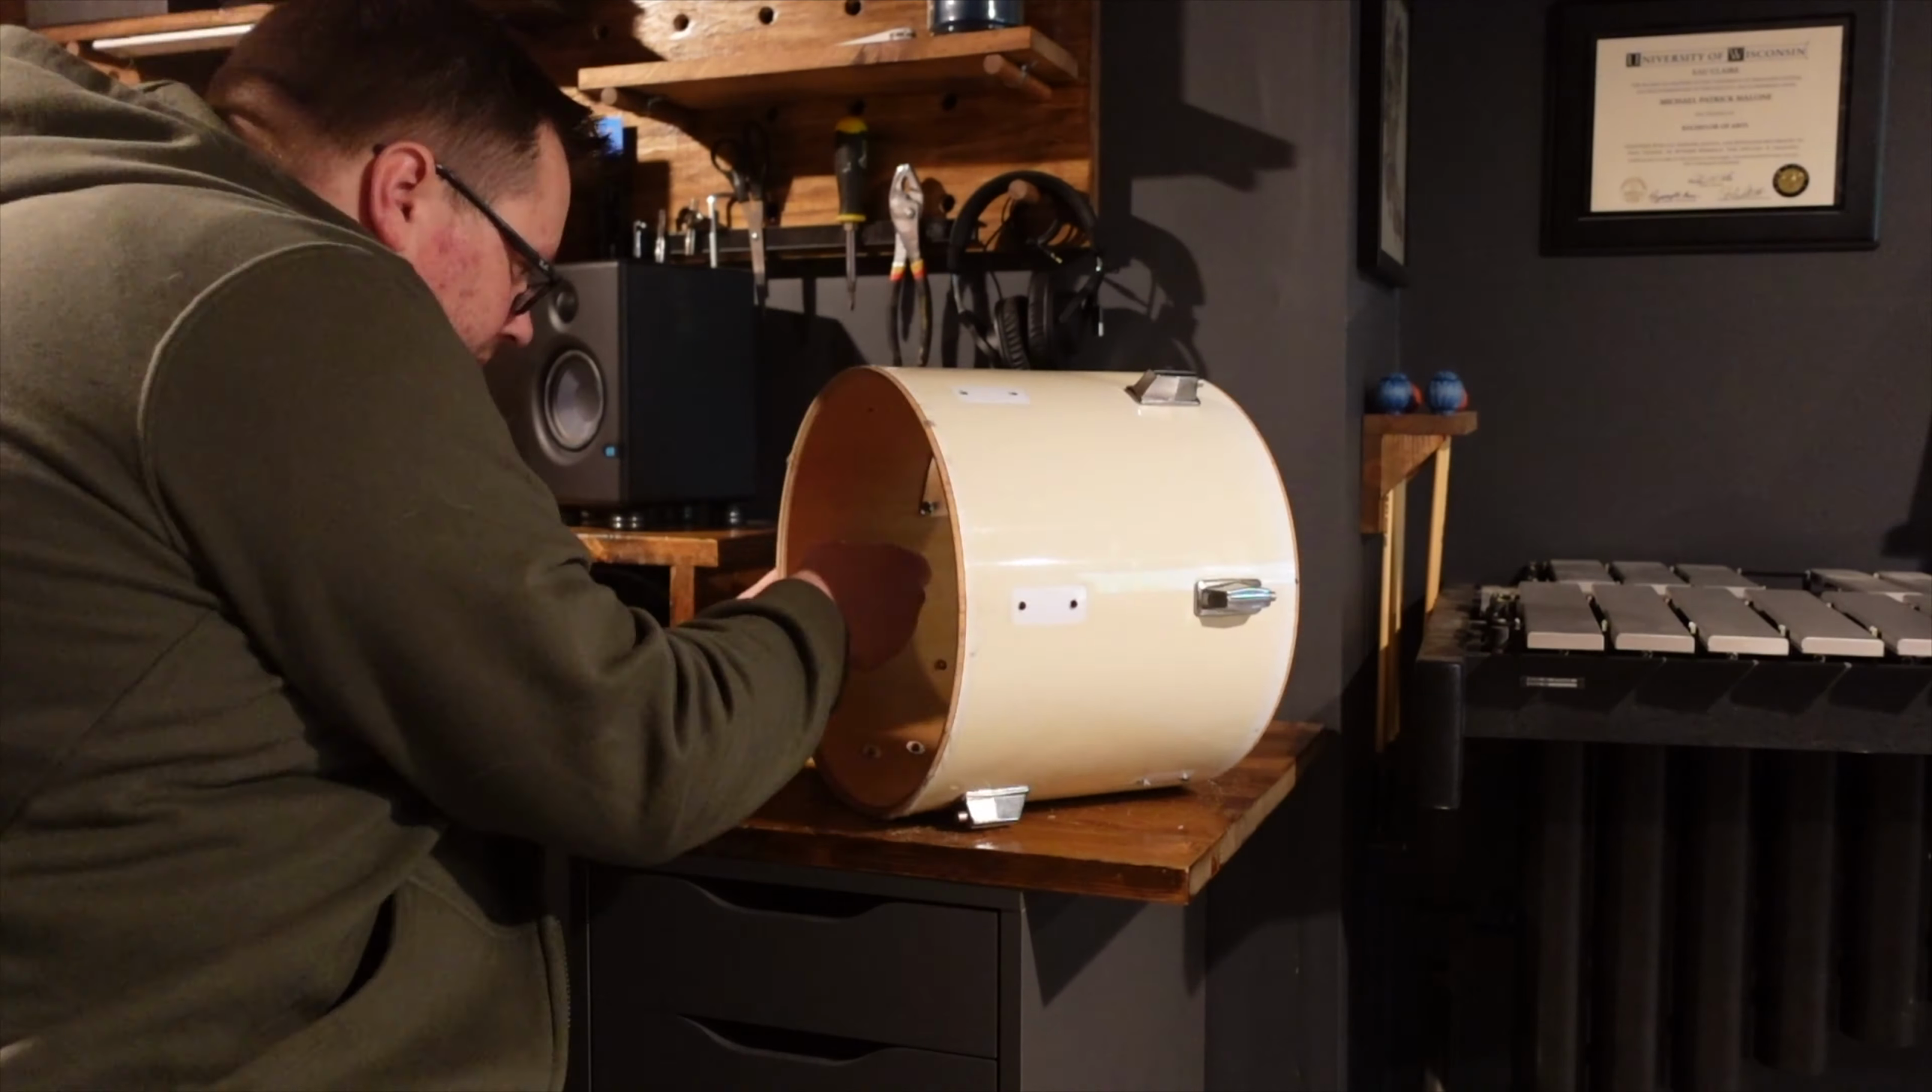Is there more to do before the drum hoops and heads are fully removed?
No.